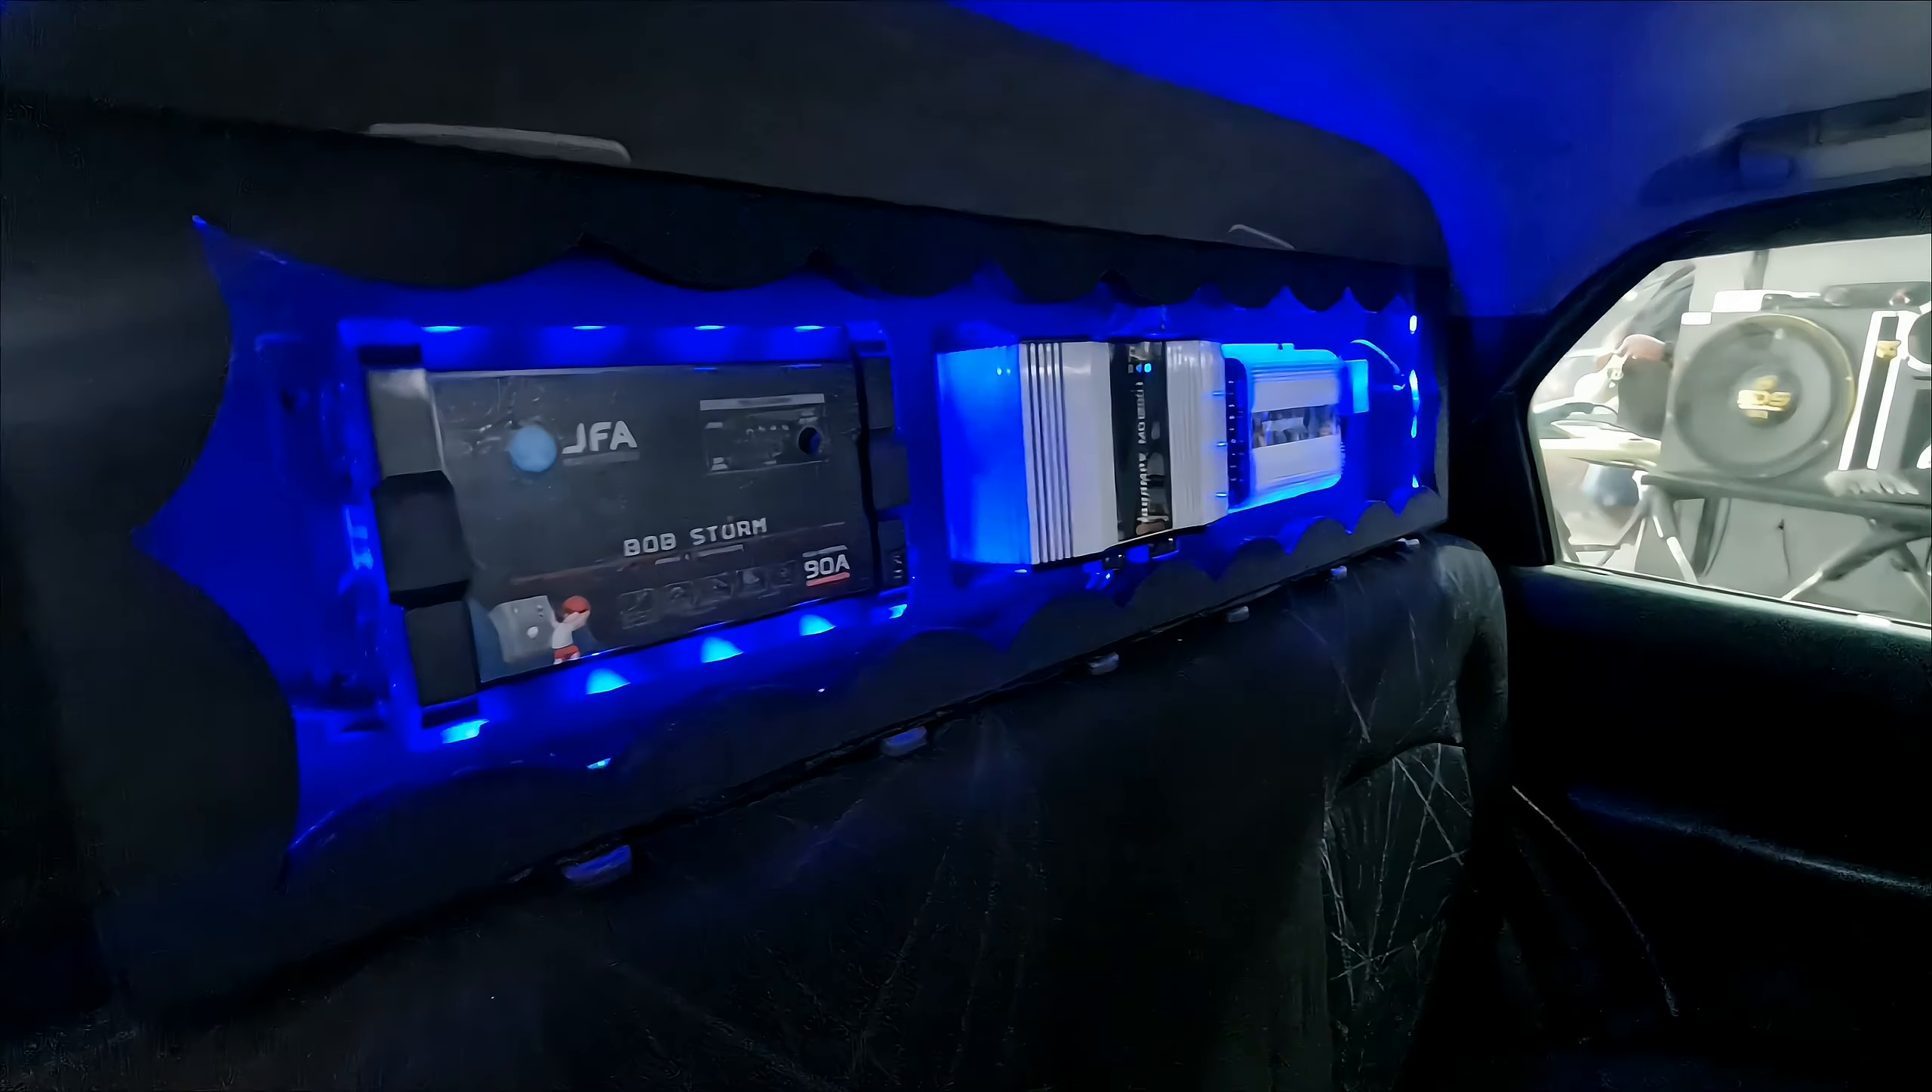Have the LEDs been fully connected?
Yes.